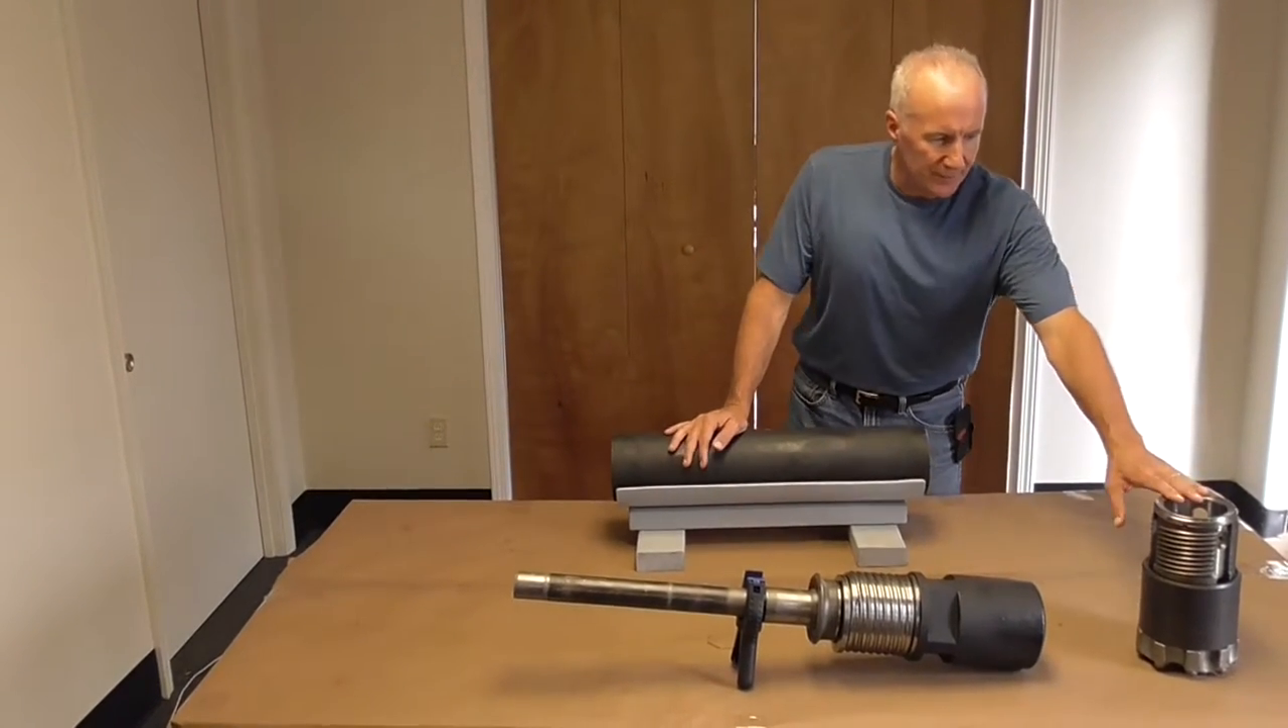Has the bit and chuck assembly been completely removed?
Yes.